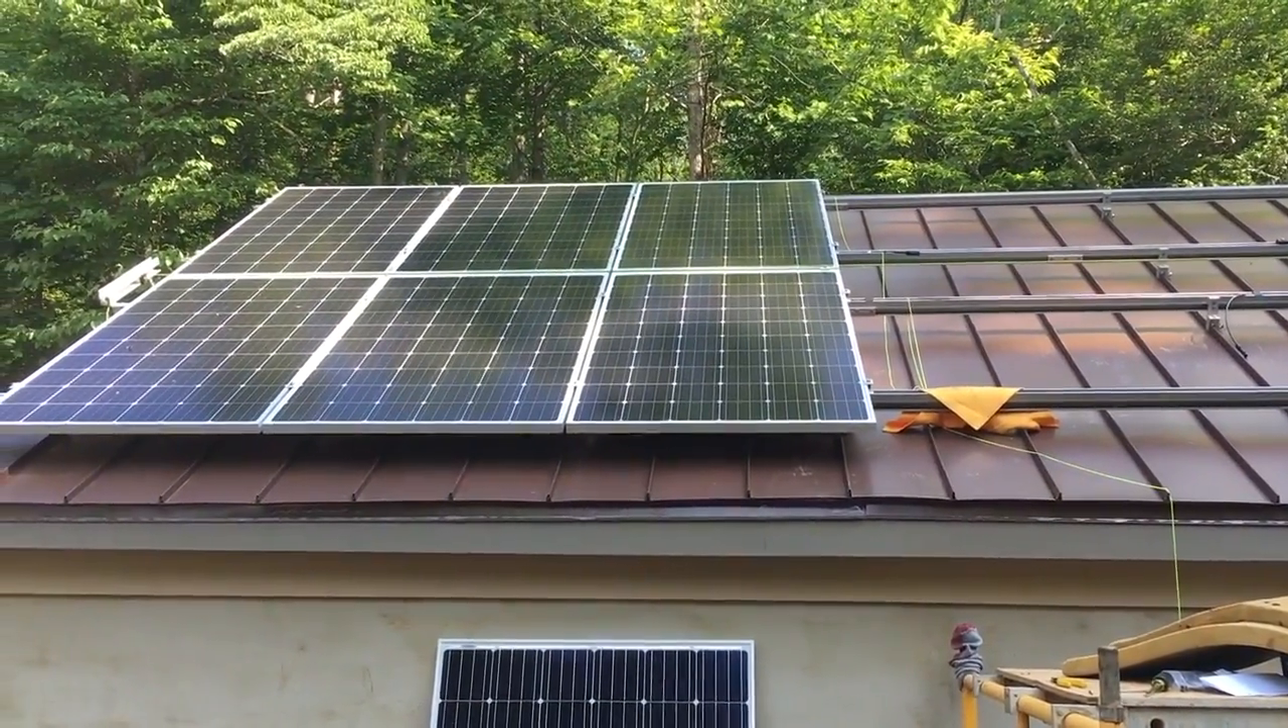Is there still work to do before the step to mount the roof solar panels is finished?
Yes.